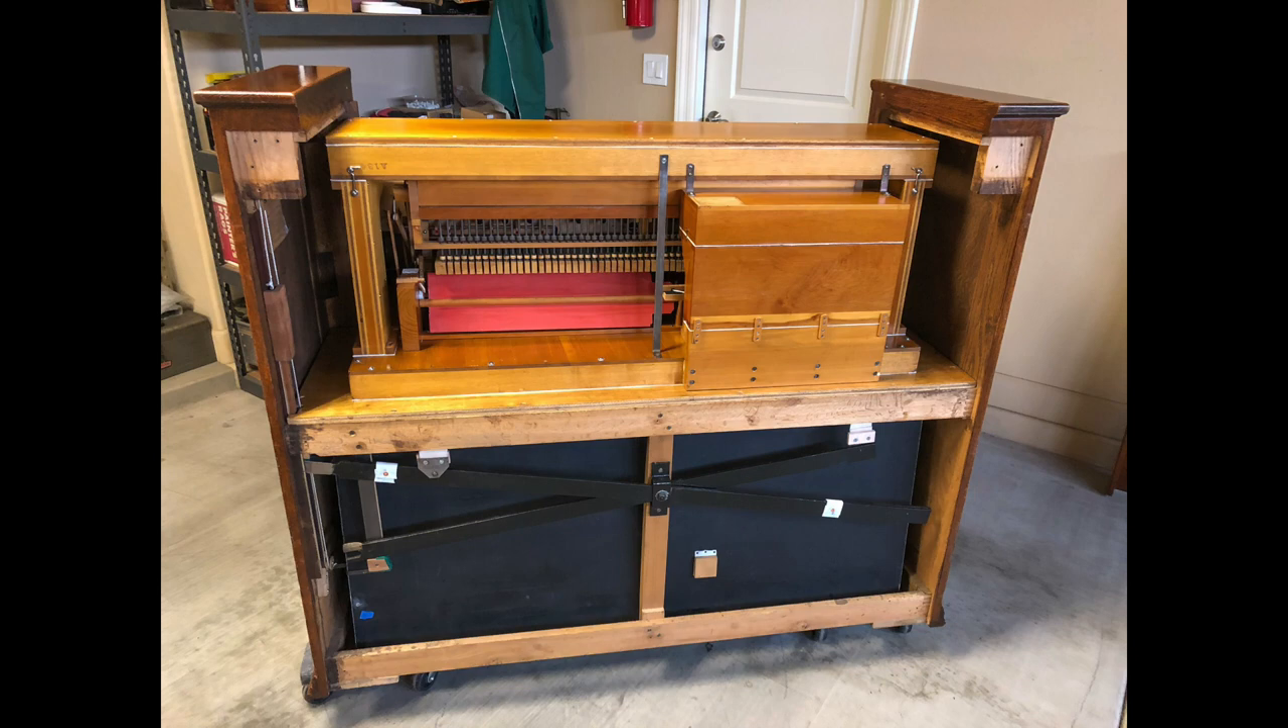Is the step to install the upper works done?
Yes.